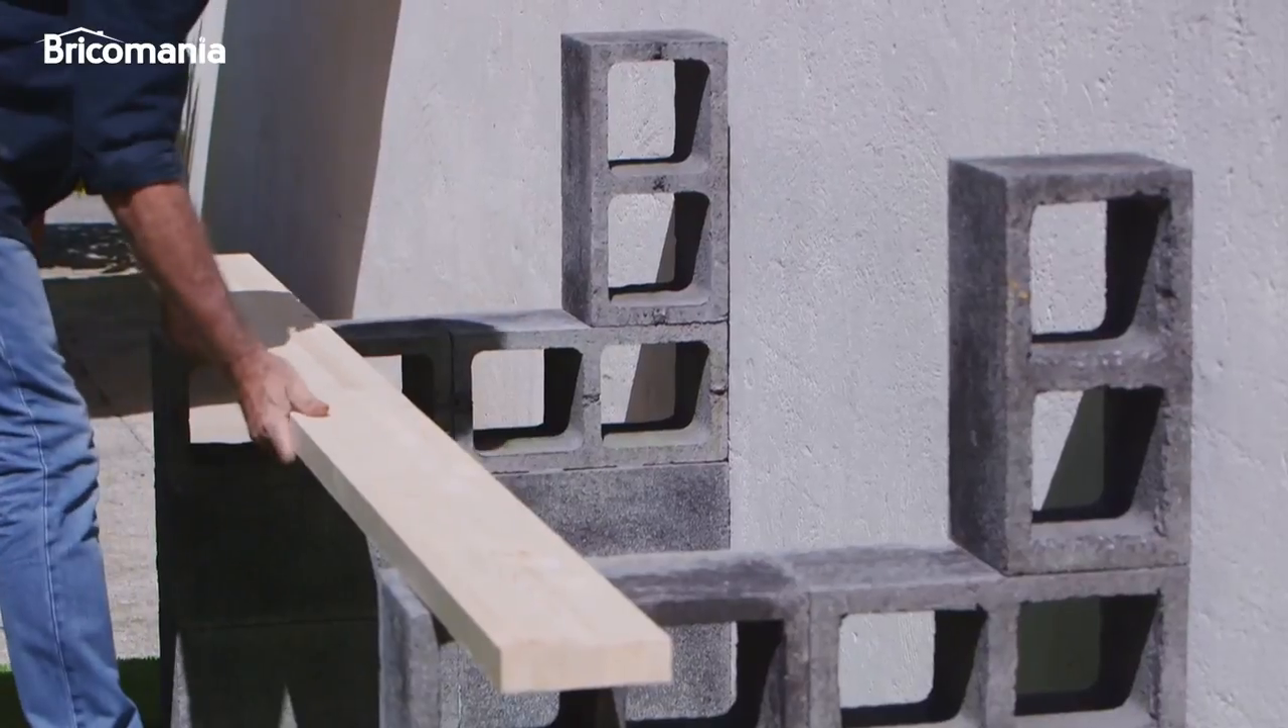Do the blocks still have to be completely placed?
No.